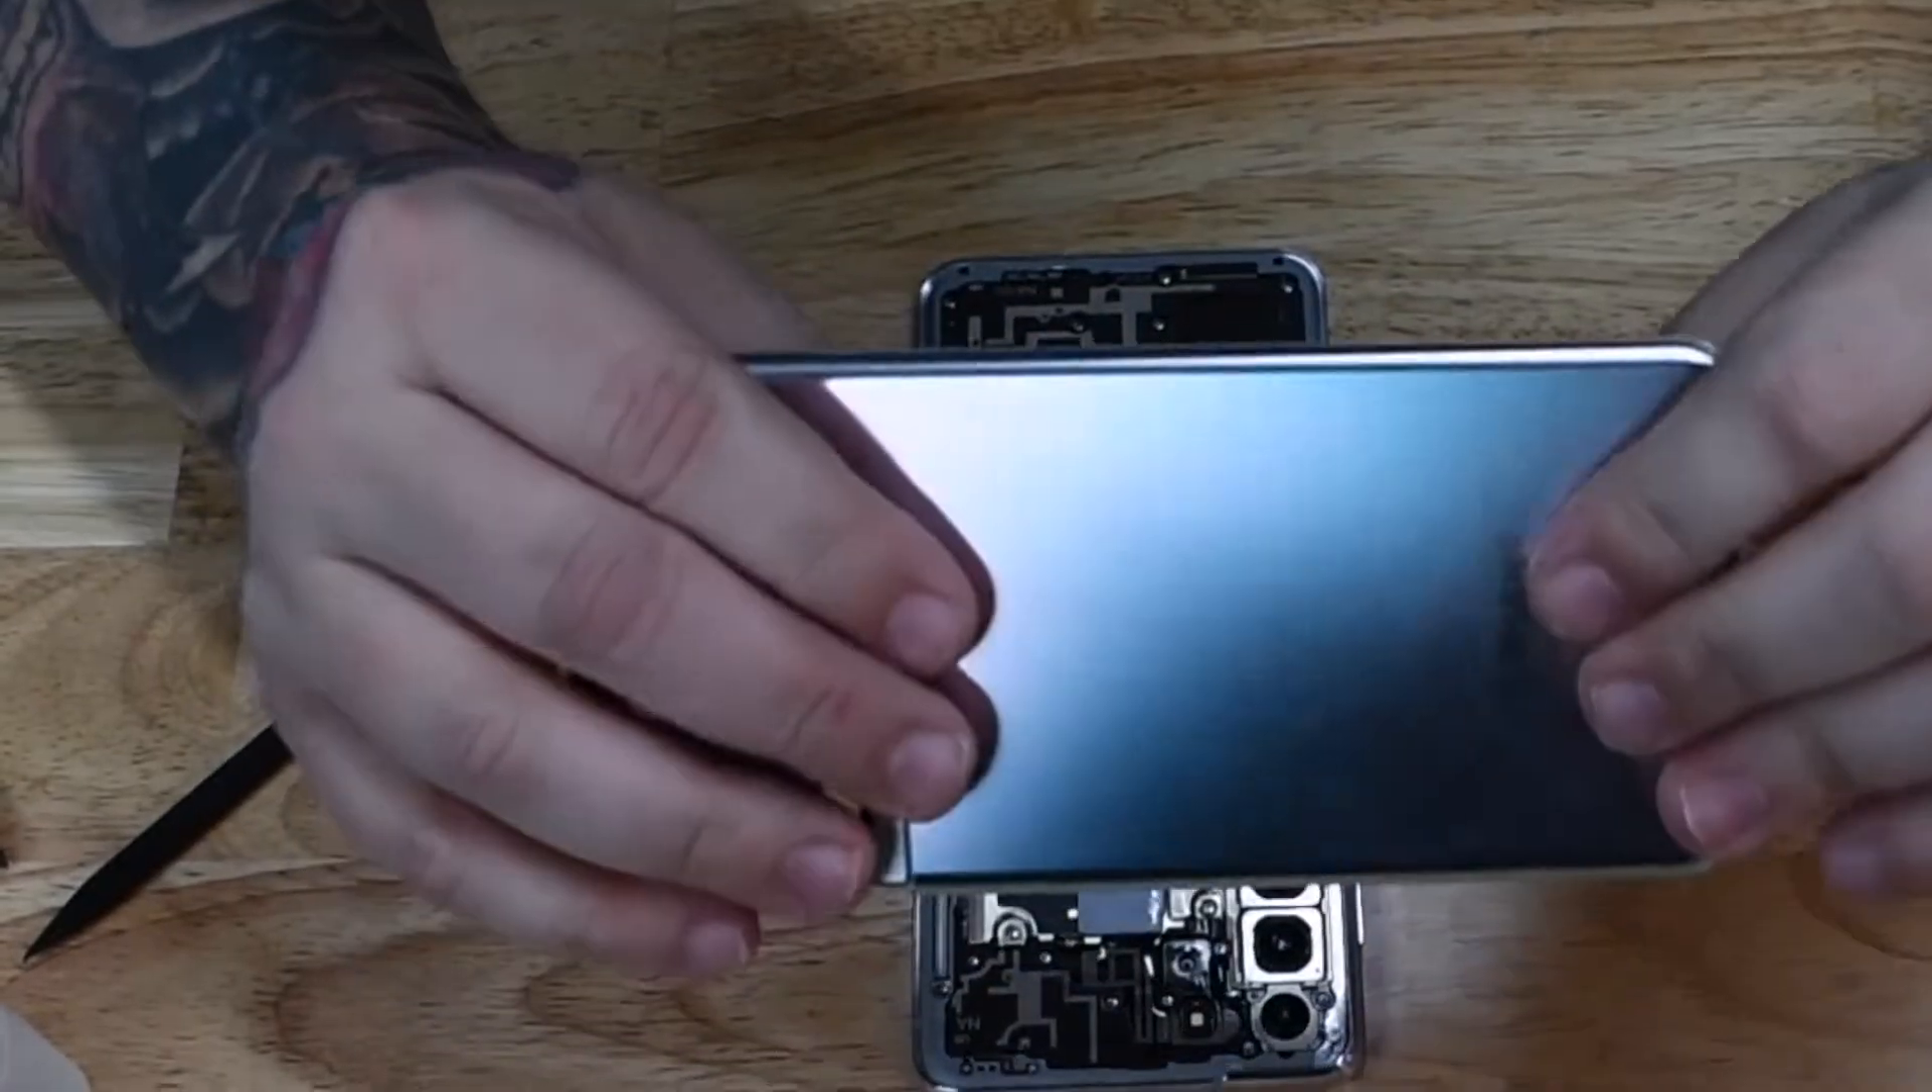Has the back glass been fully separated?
Yes.